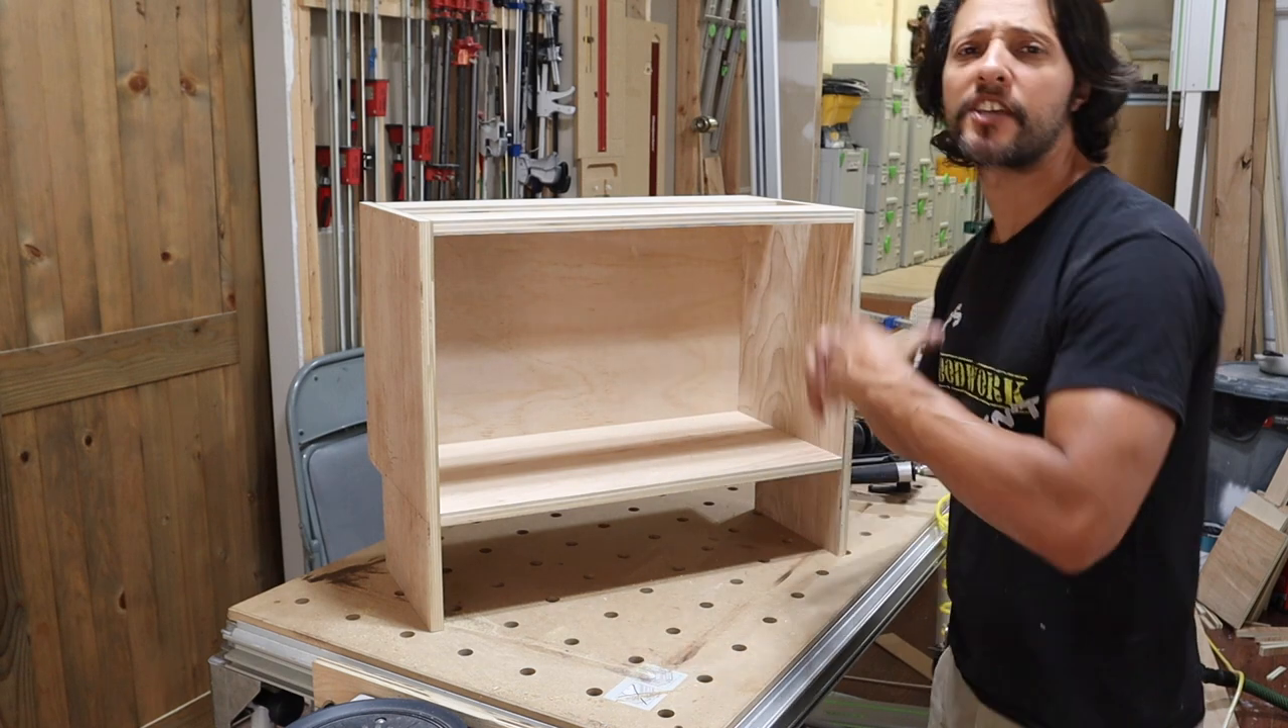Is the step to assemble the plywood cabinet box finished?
Yes.